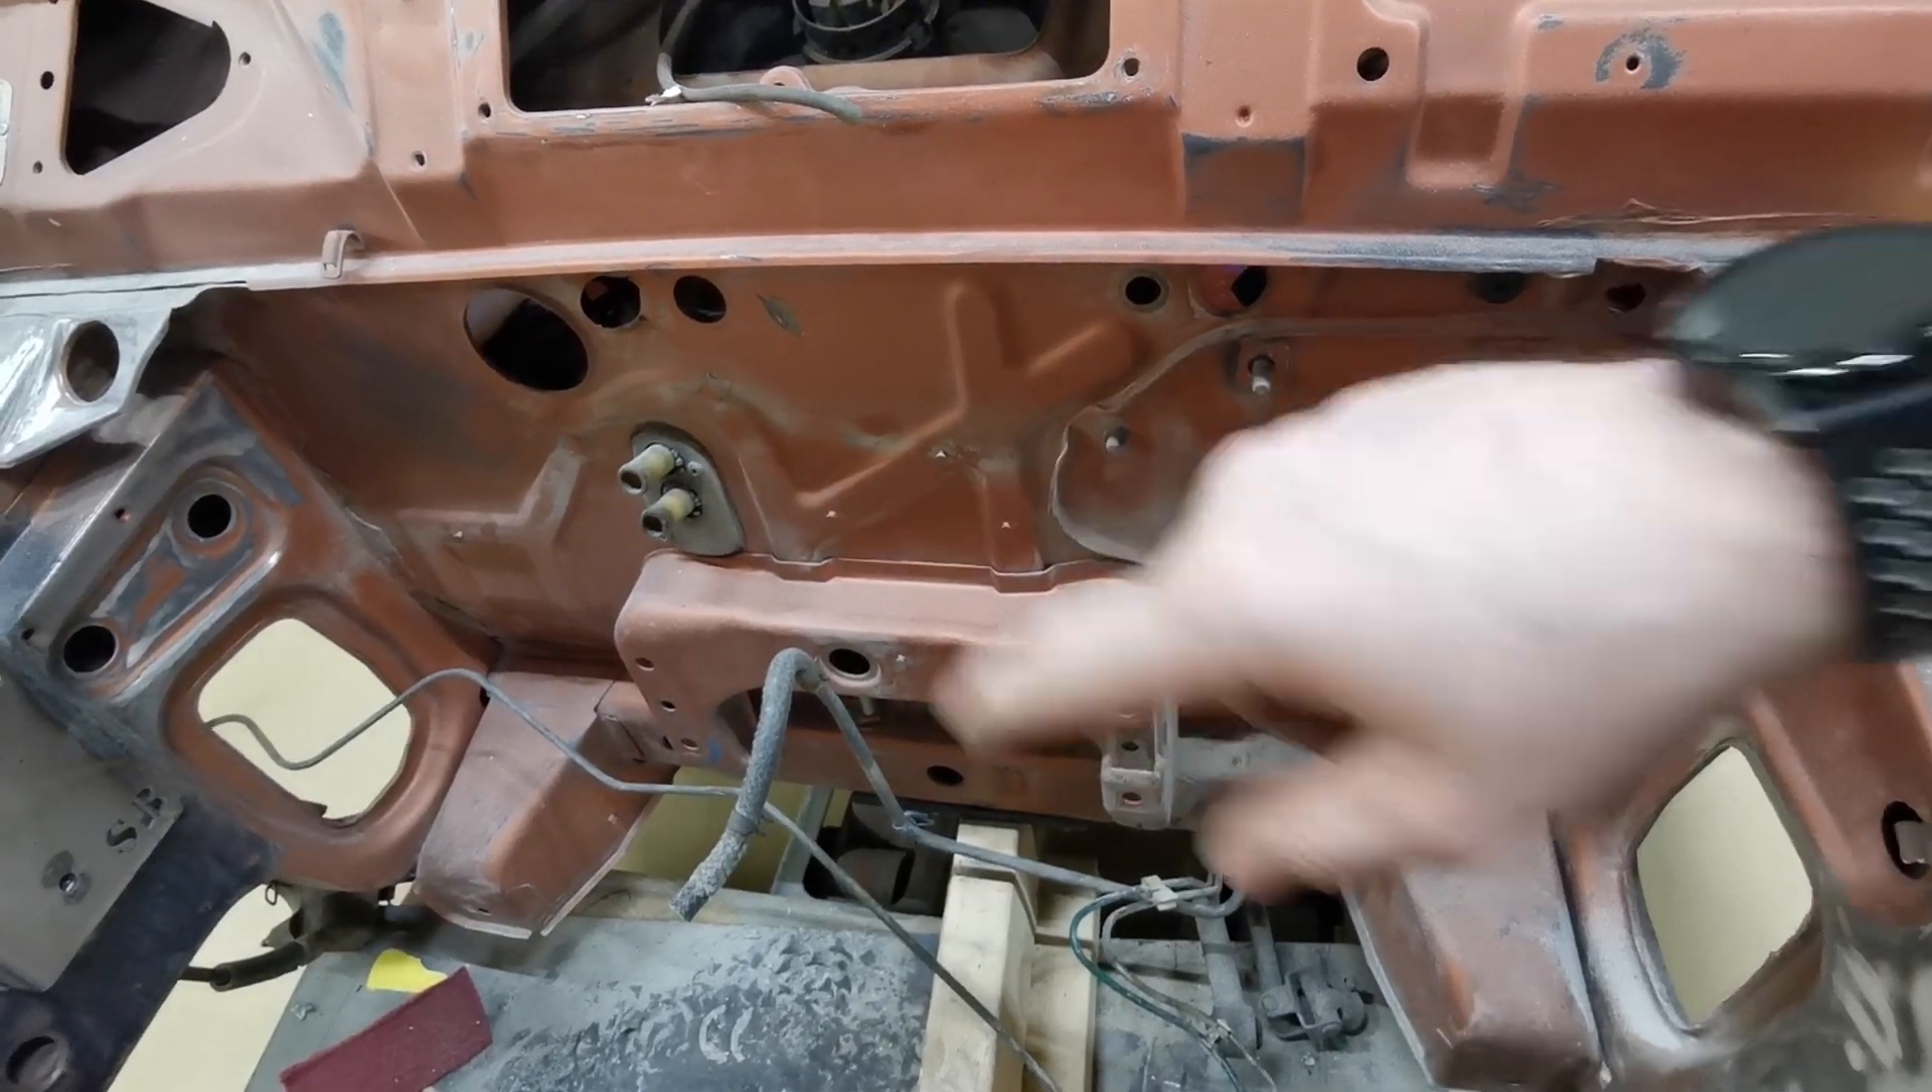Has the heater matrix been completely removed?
No.